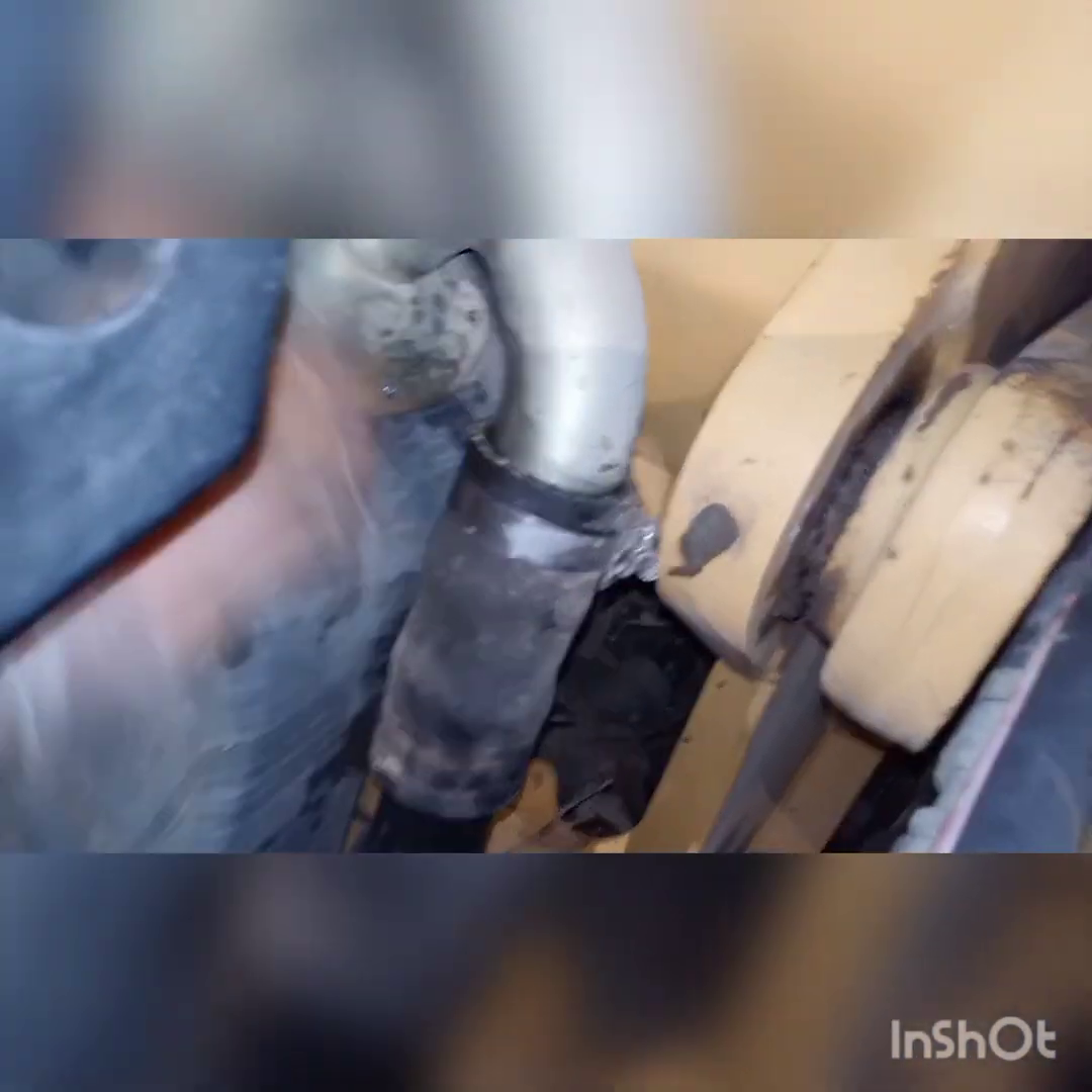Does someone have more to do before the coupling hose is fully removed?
Yes.